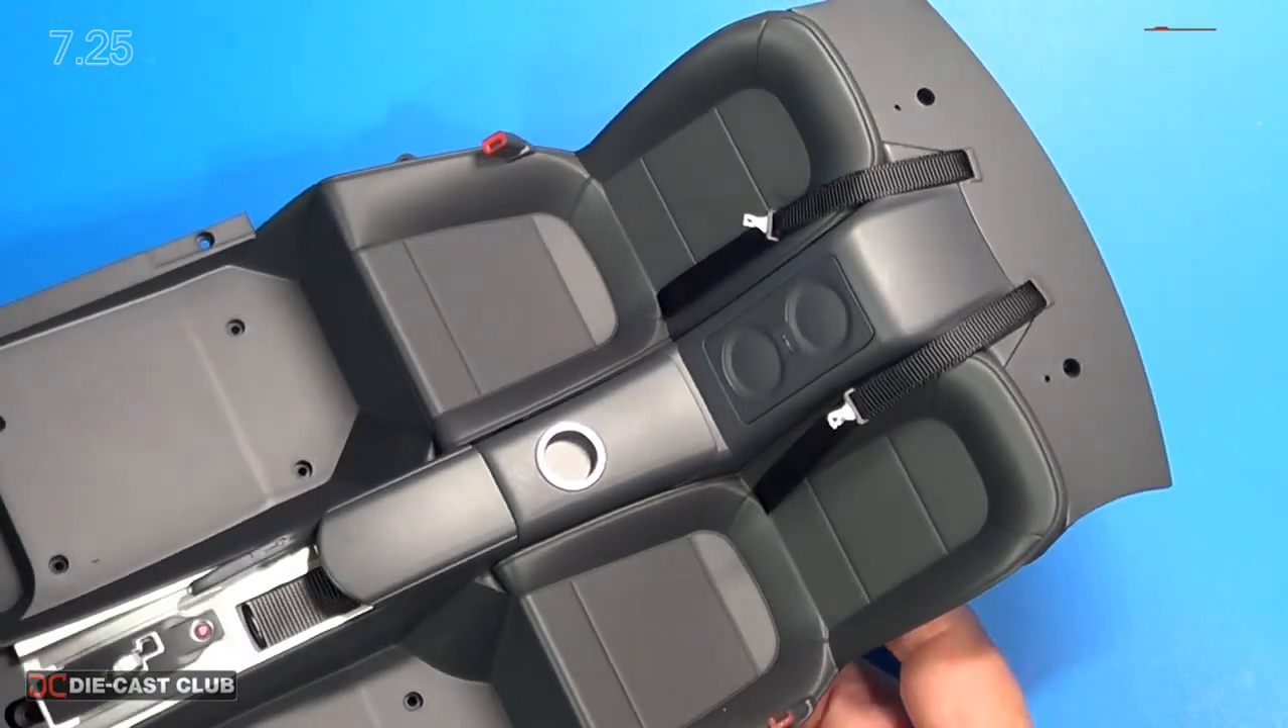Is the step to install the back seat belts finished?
Yes.